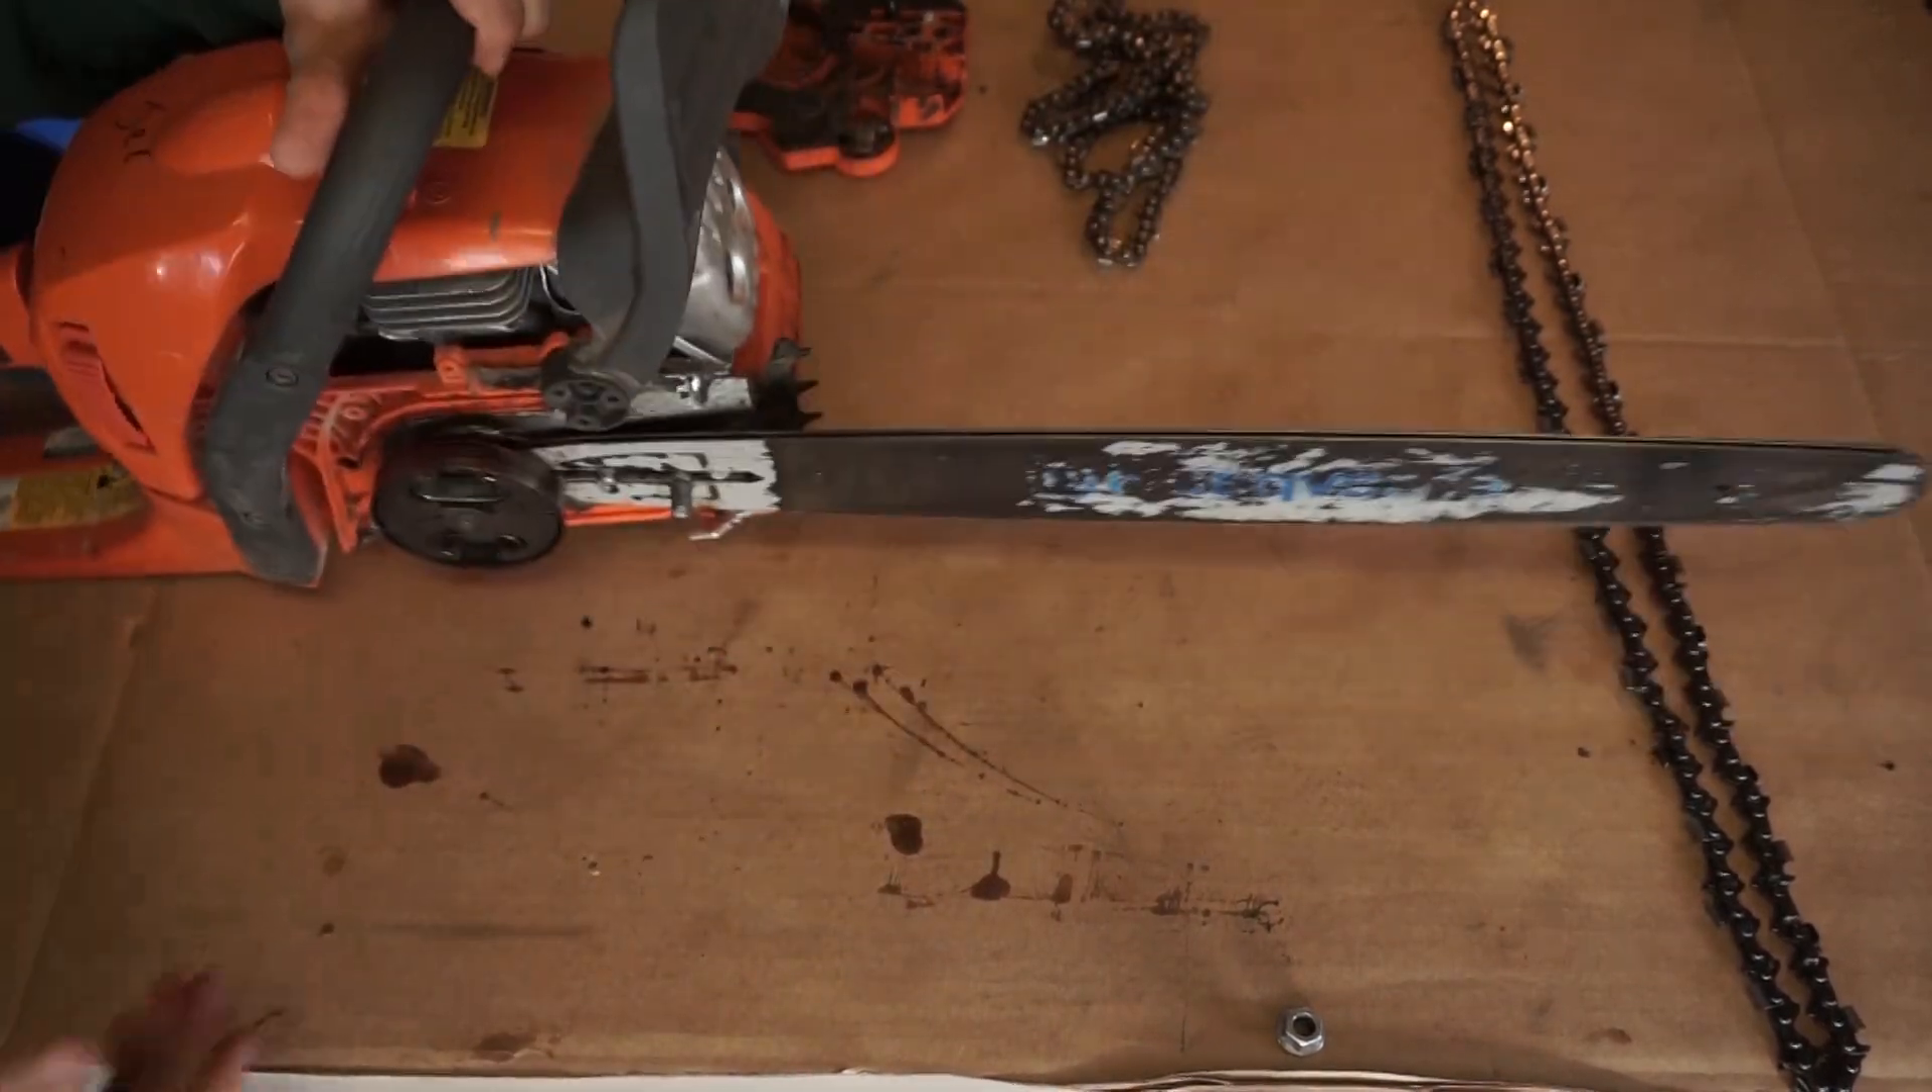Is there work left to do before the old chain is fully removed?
No.